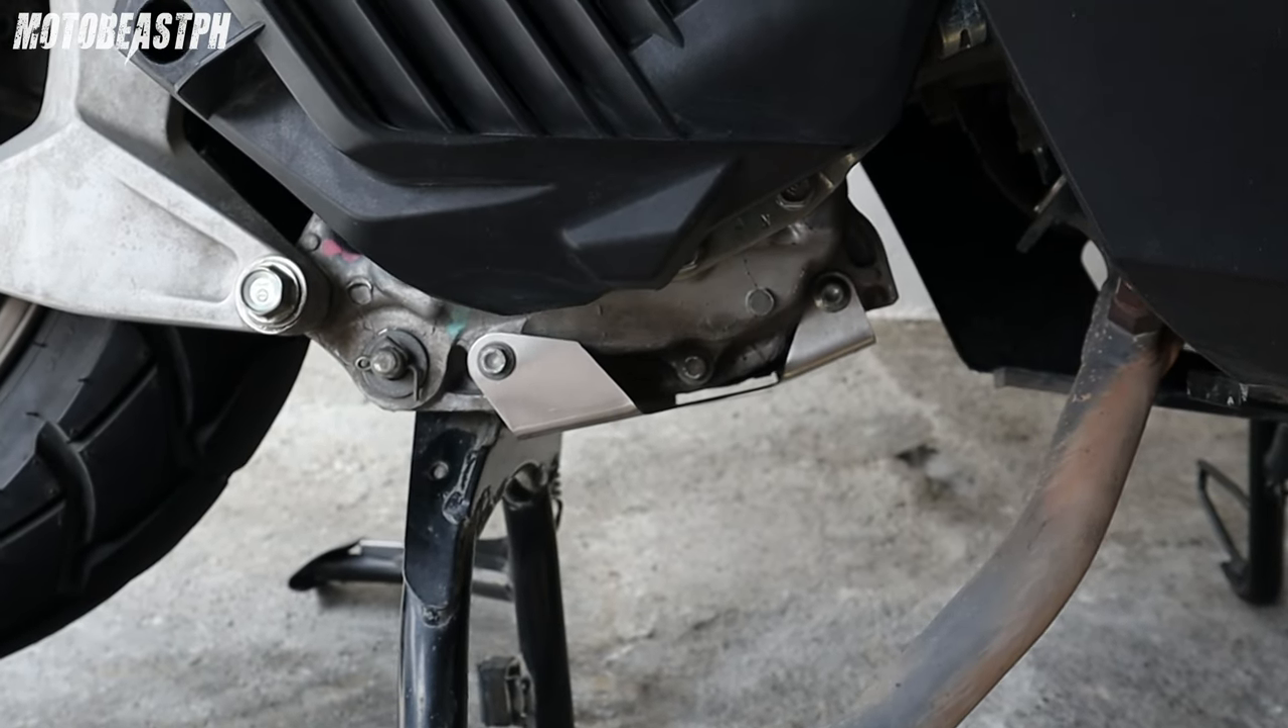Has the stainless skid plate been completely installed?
Yes.